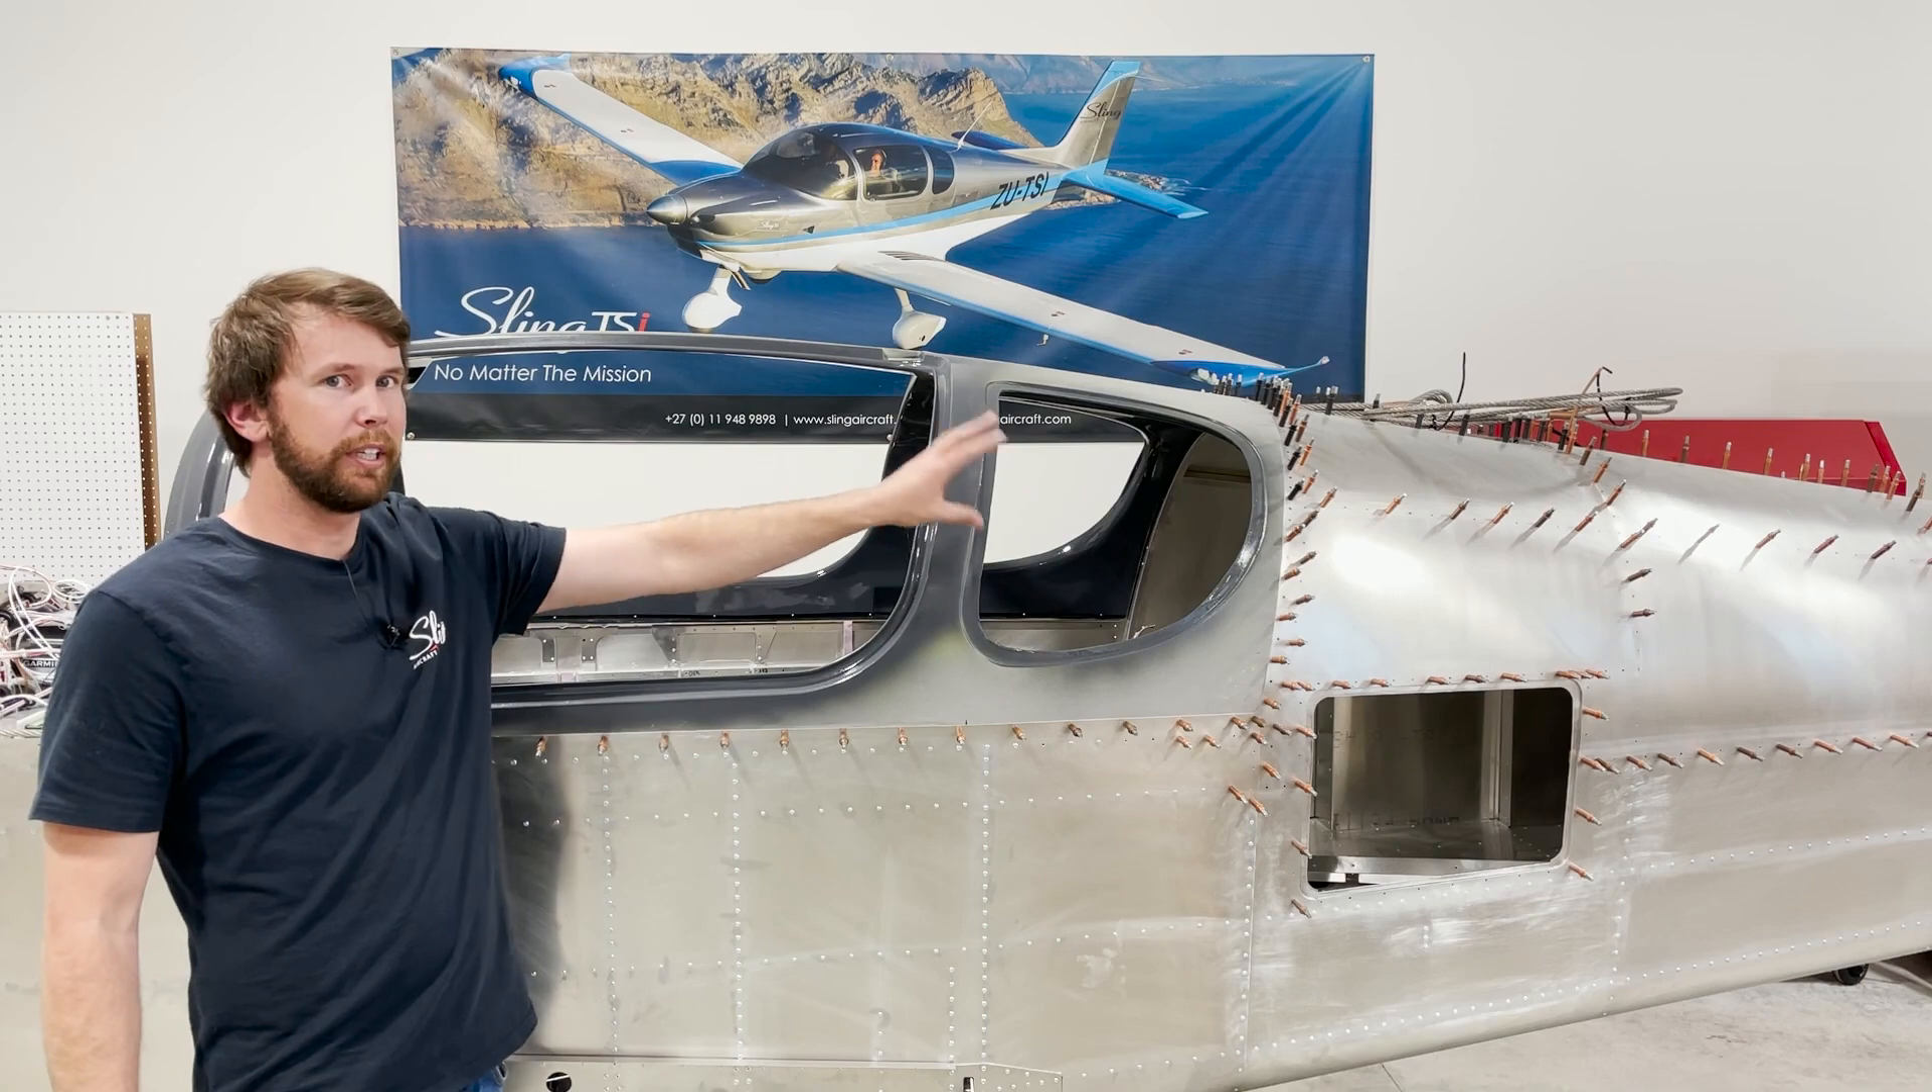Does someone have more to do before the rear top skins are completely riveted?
Yes.